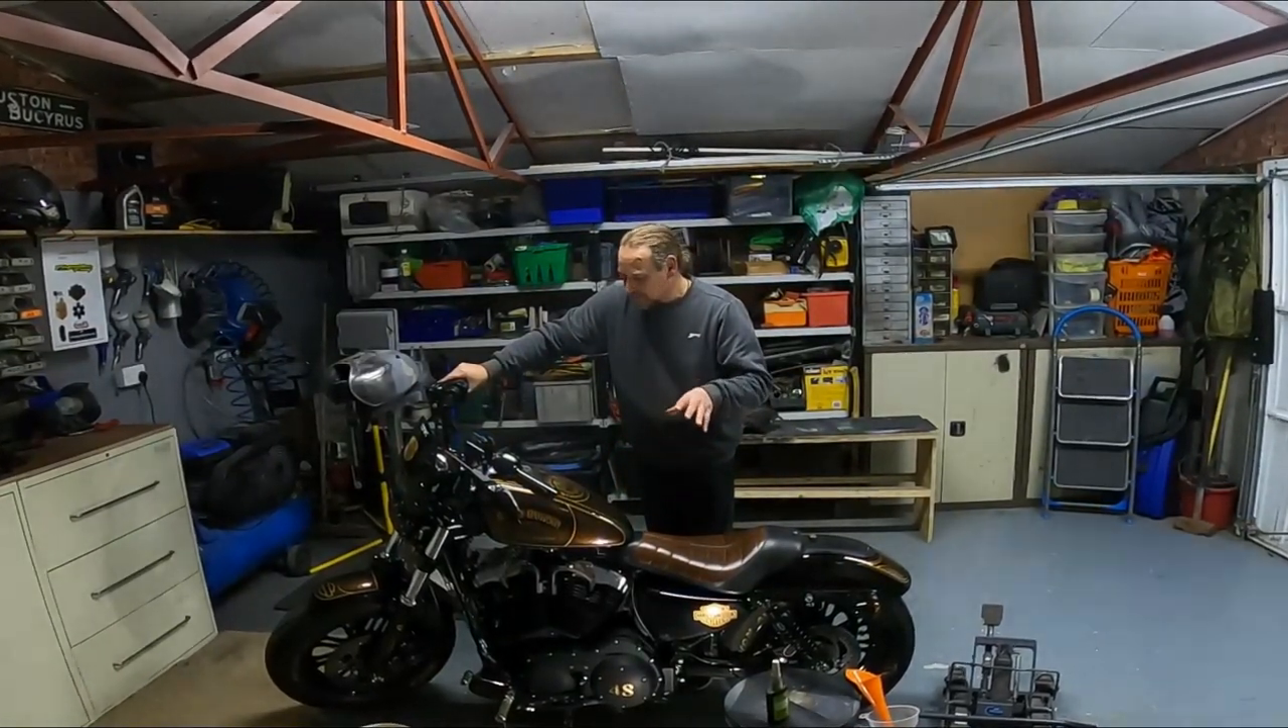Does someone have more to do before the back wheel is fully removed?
Yes.